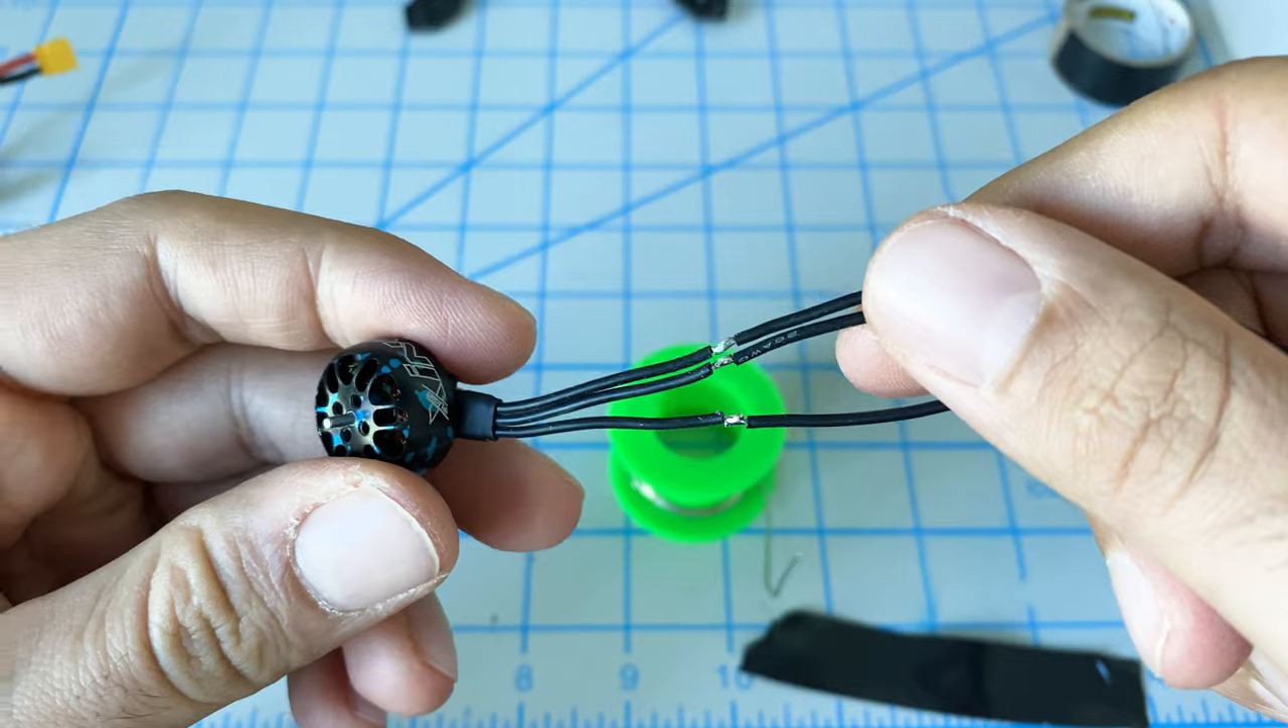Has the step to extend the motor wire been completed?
Yes.